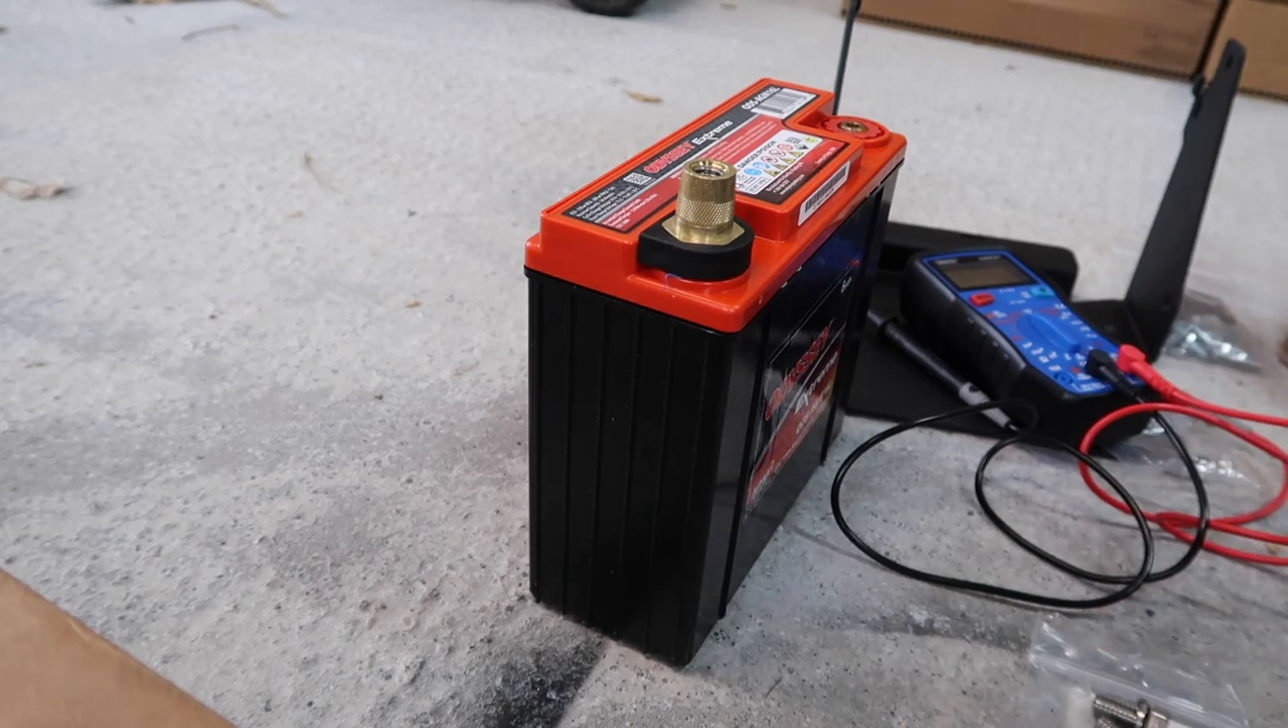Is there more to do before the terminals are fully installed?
Yes.